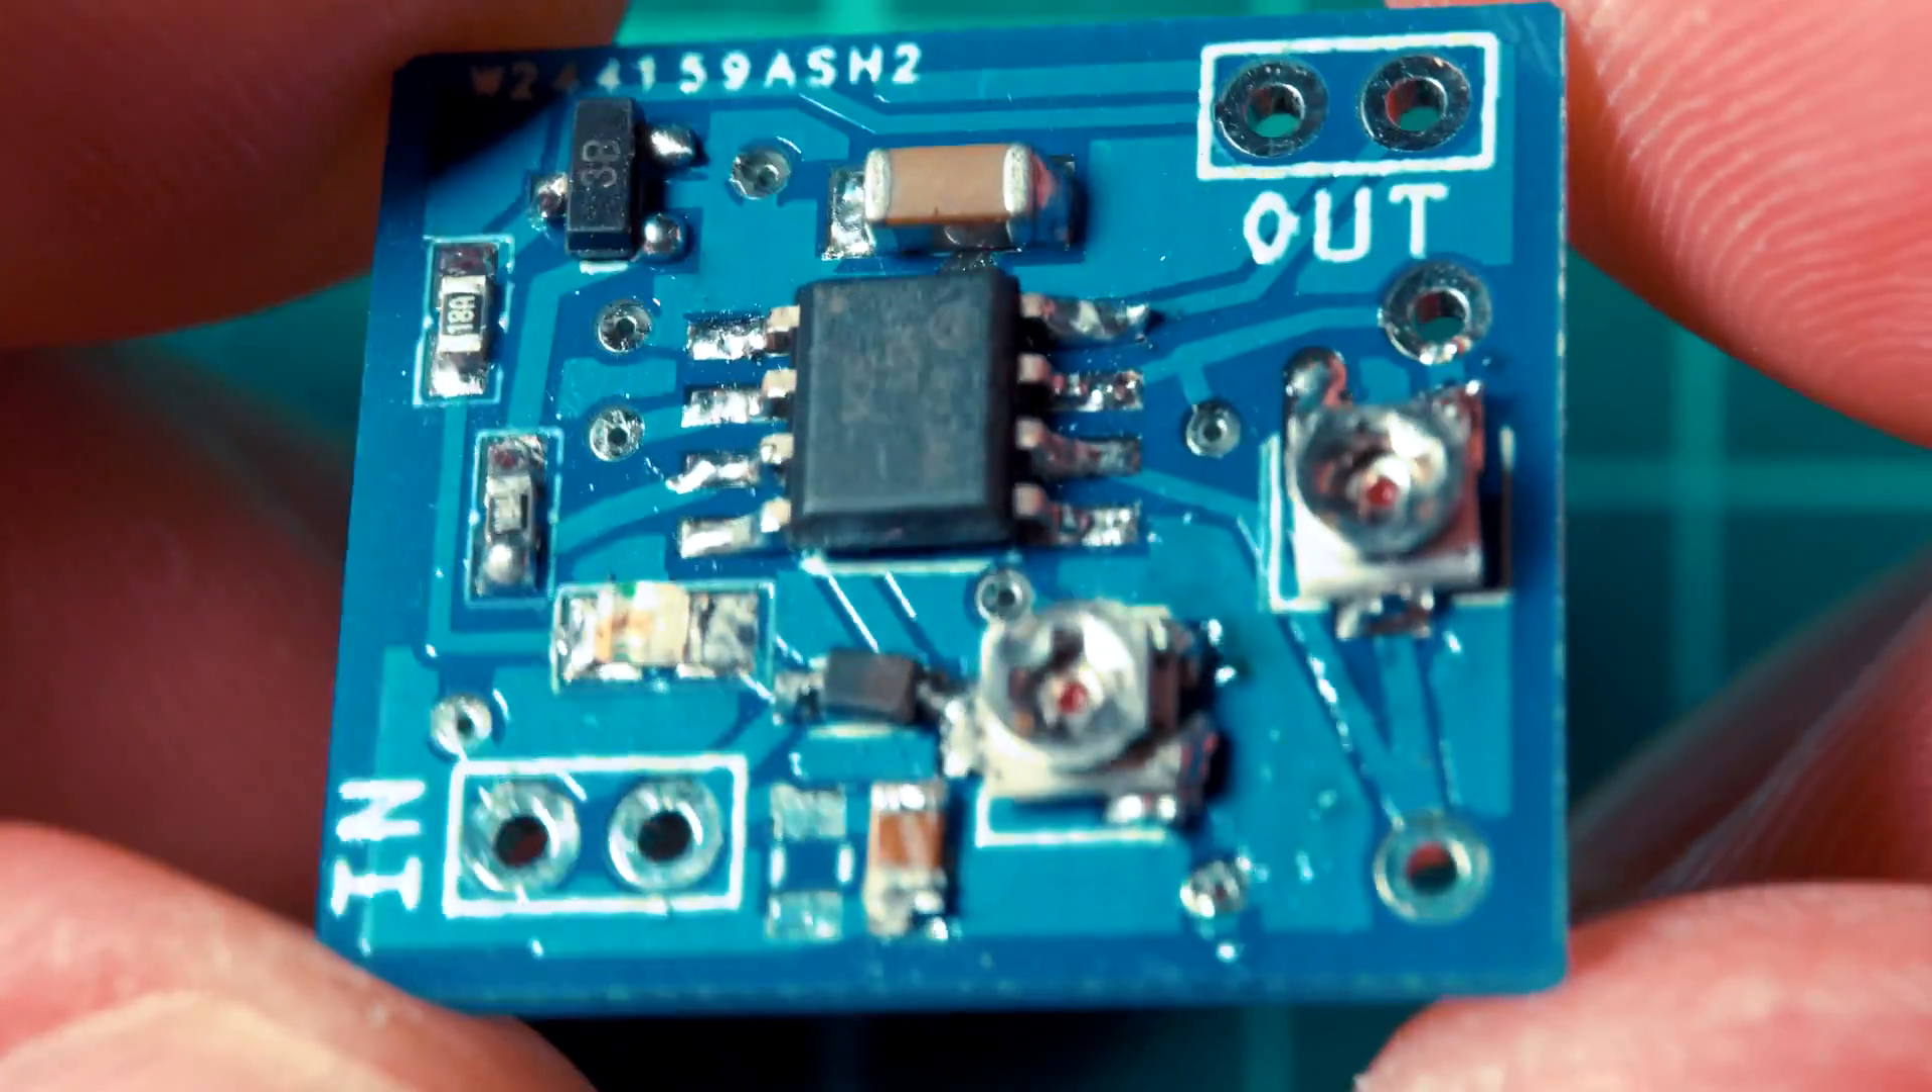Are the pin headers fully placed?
No.